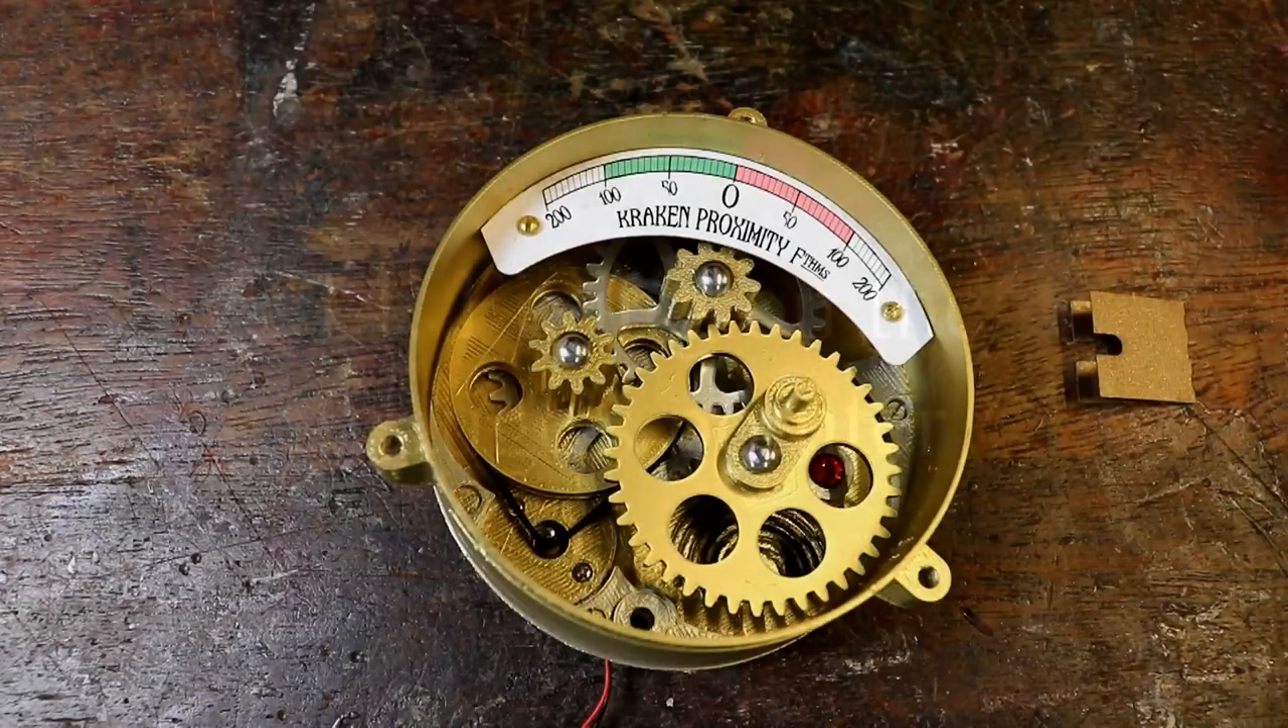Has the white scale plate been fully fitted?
Yes.